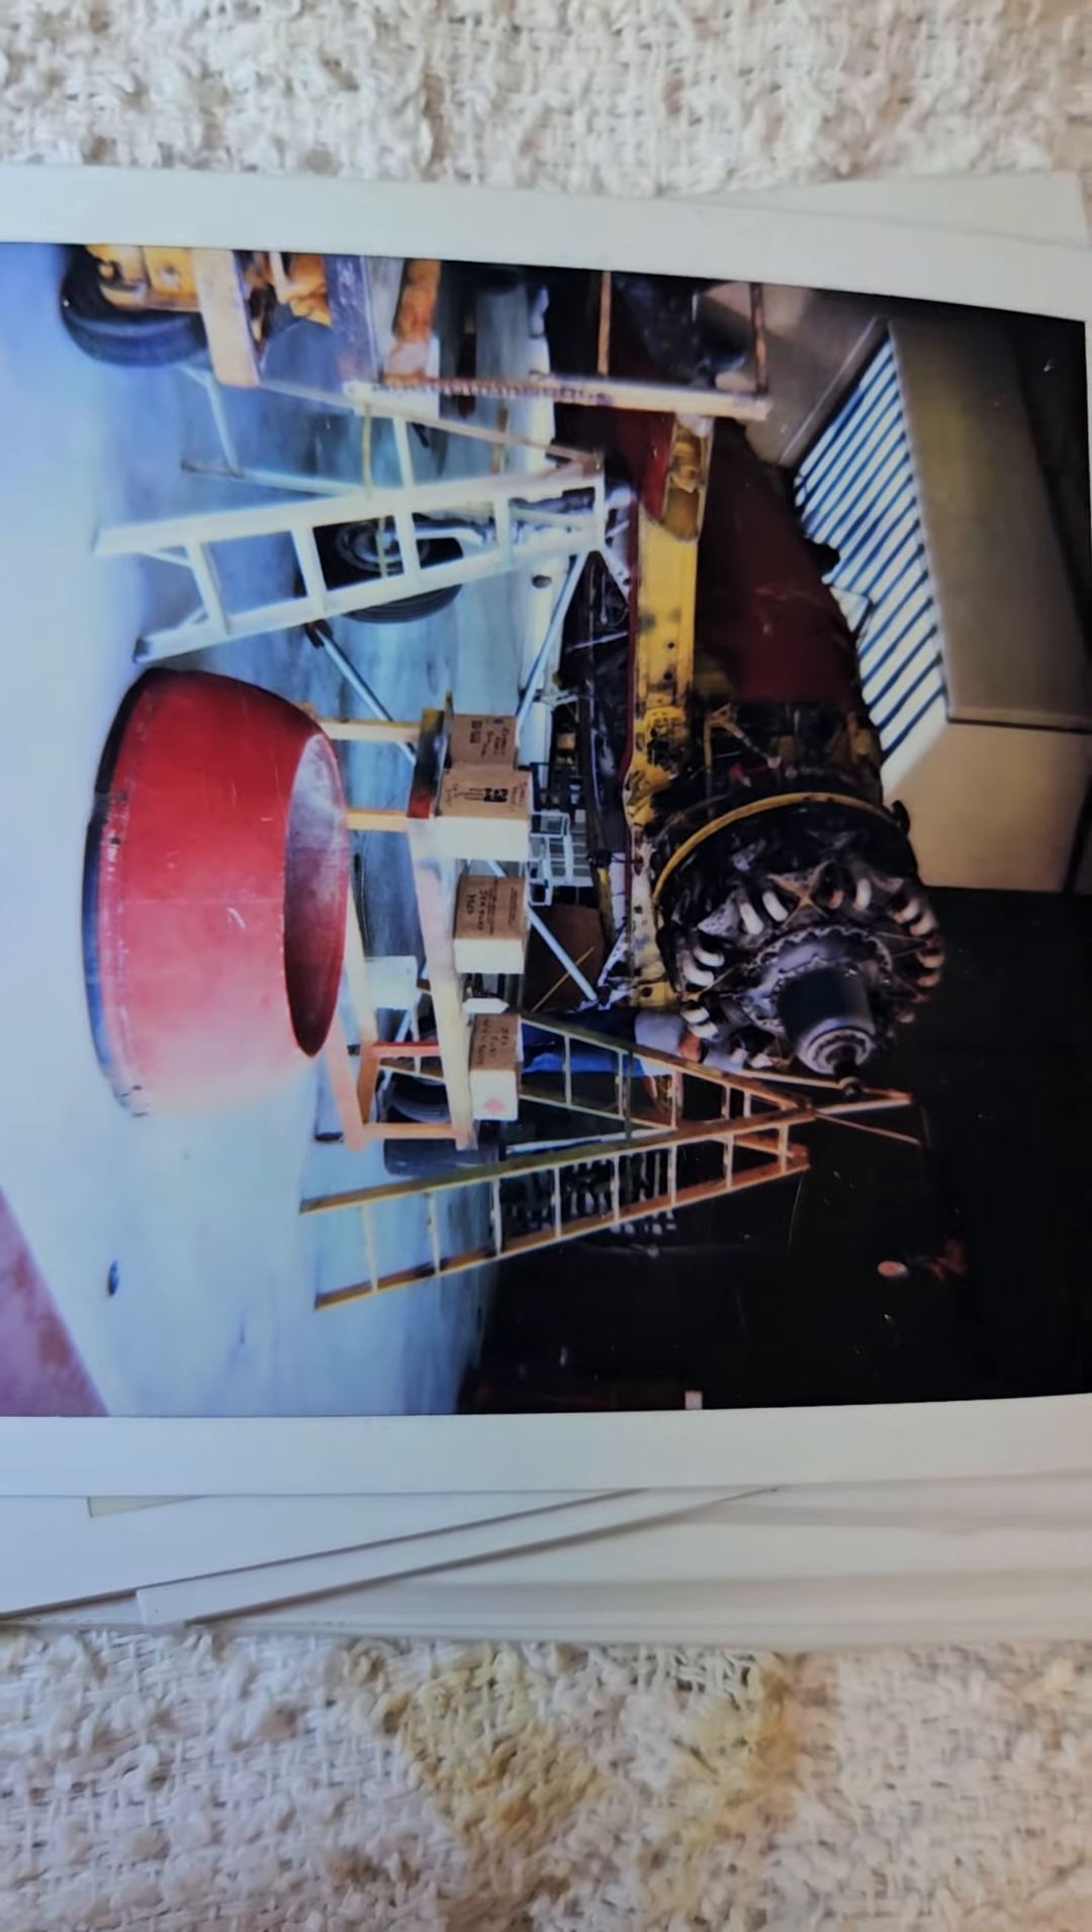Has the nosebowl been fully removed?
Yes.